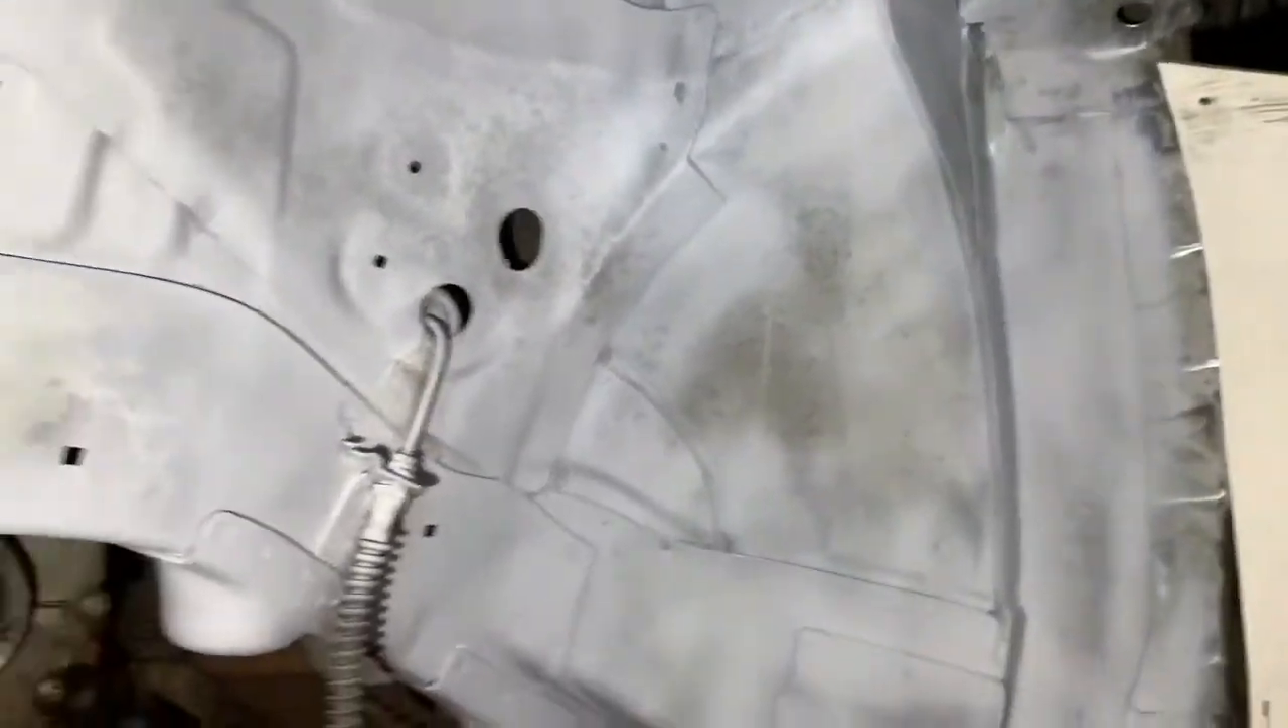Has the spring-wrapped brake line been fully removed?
No.